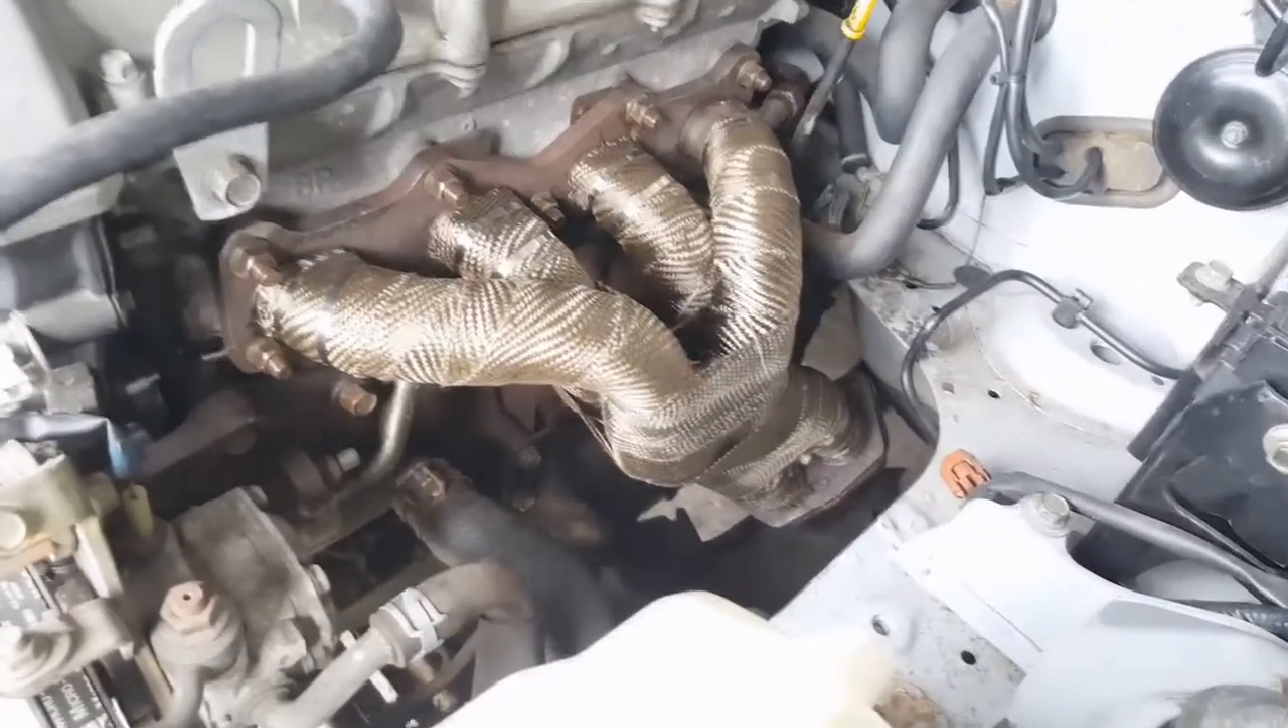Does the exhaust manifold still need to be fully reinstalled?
No.